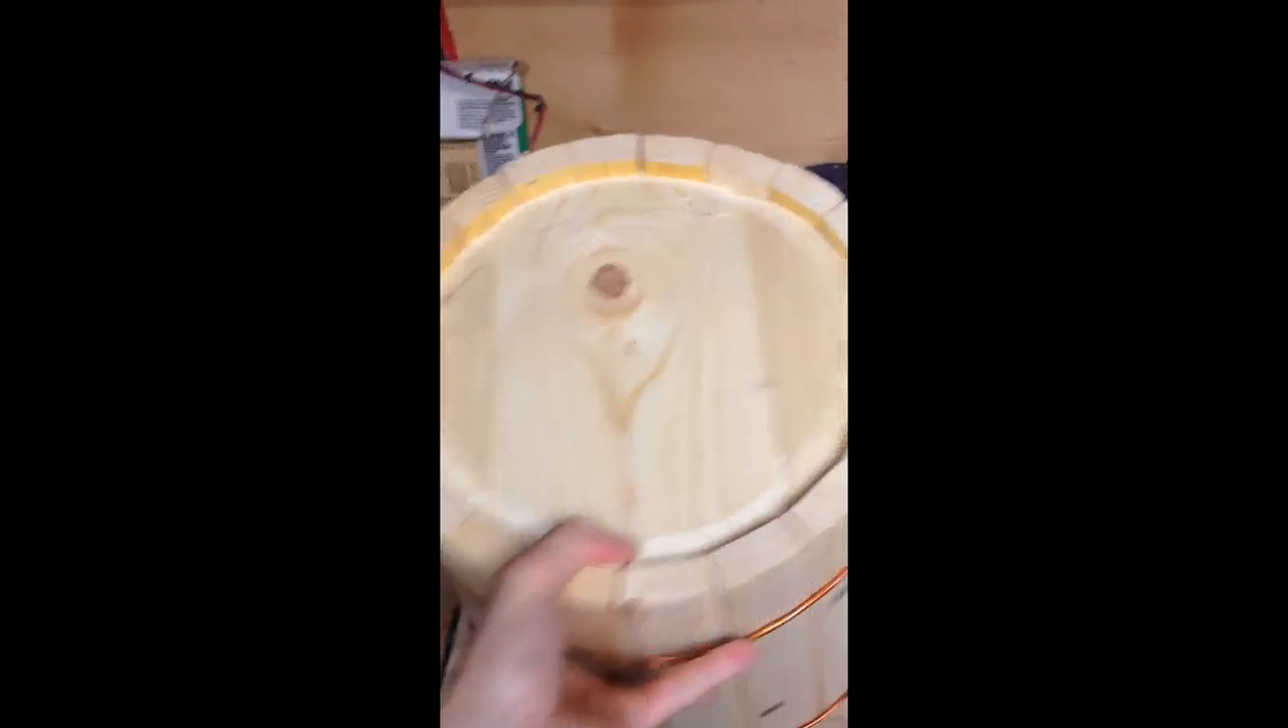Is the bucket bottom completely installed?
Yes.